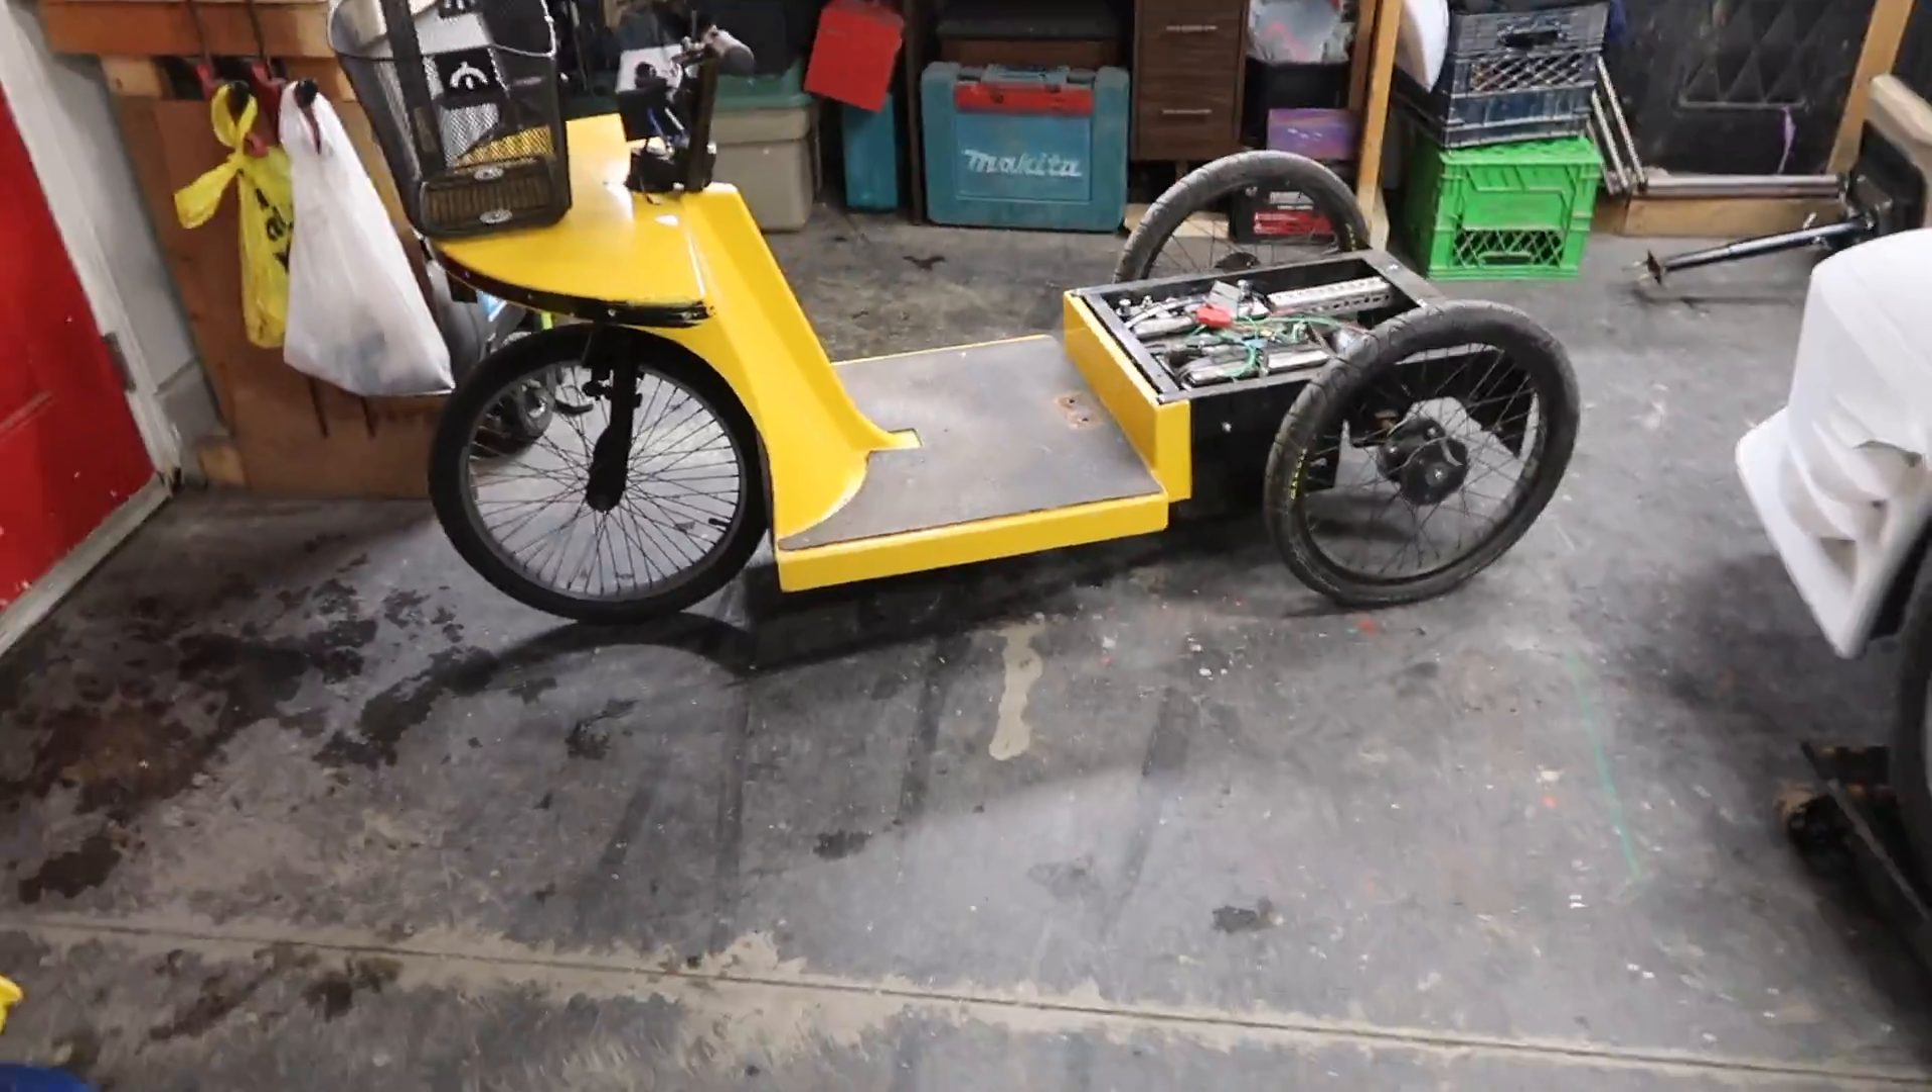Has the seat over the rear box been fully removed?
Yes.